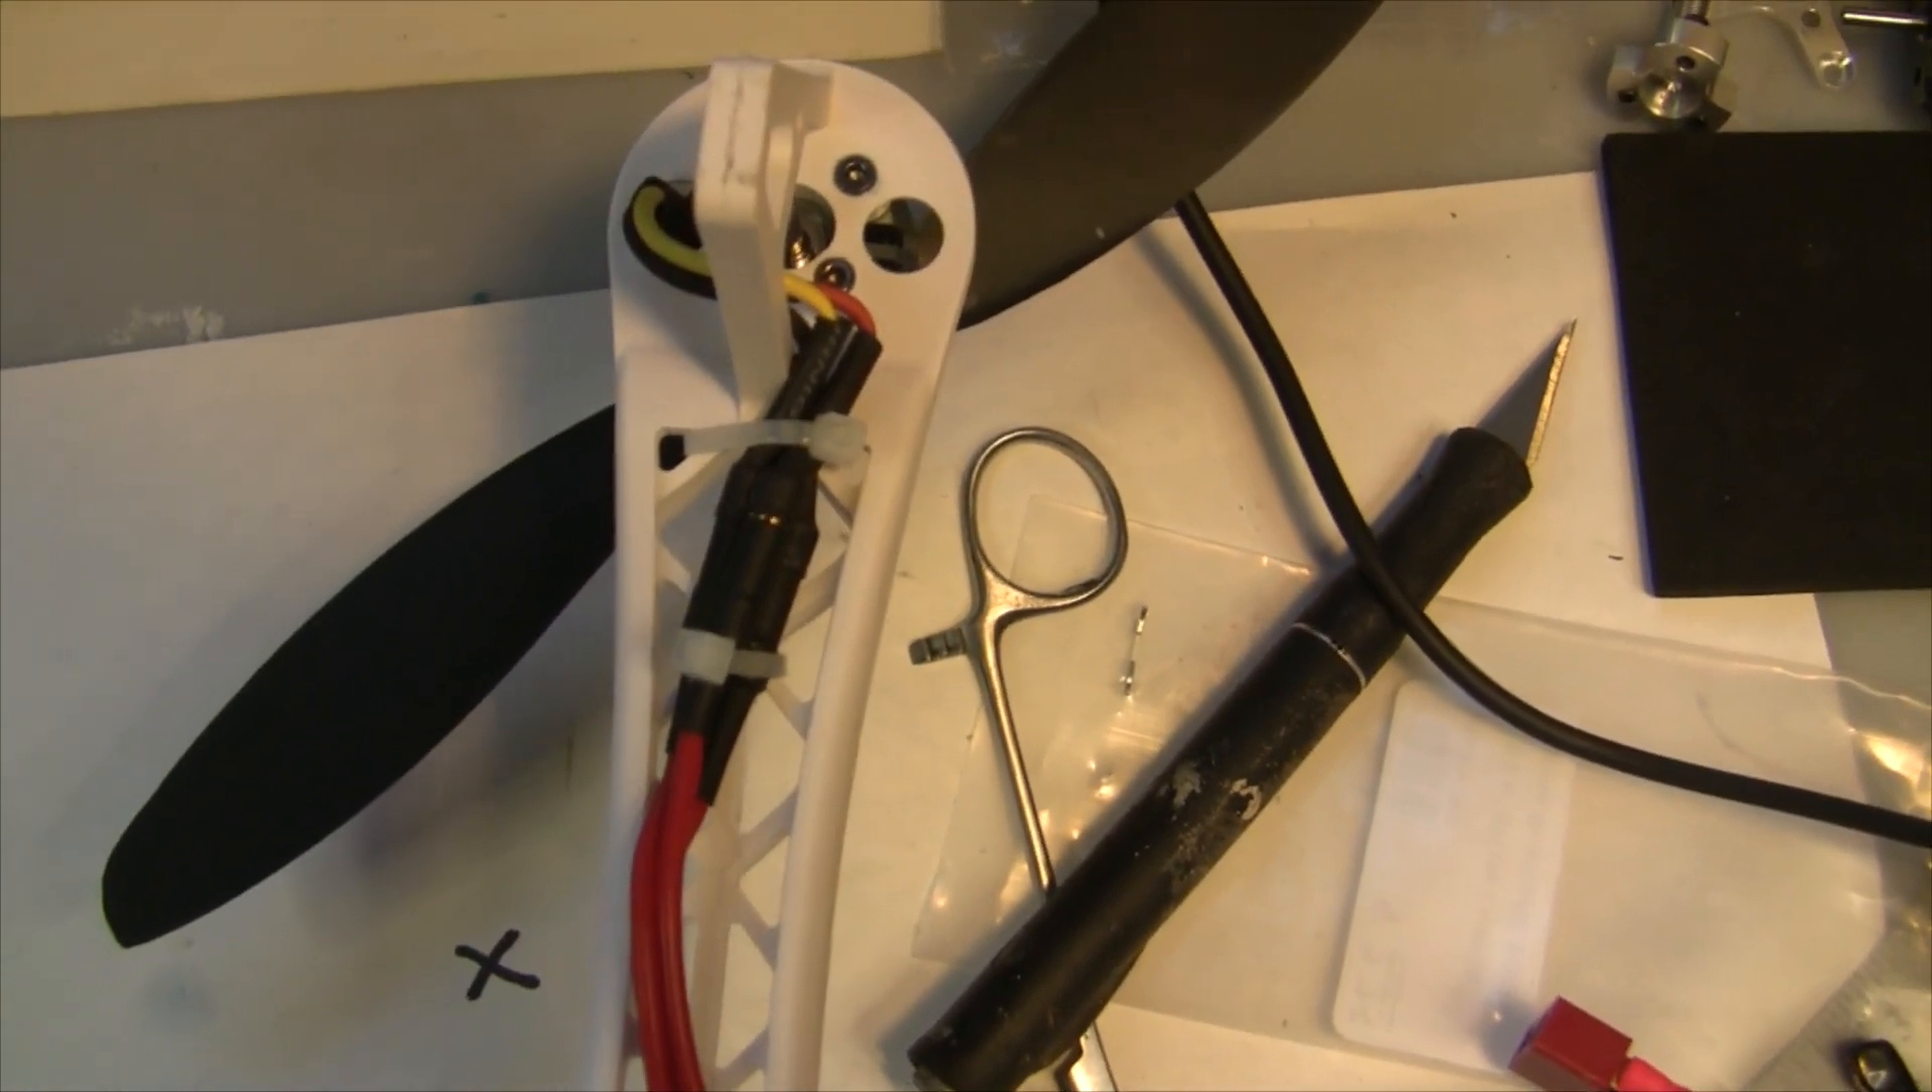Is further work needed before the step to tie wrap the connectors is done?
No.